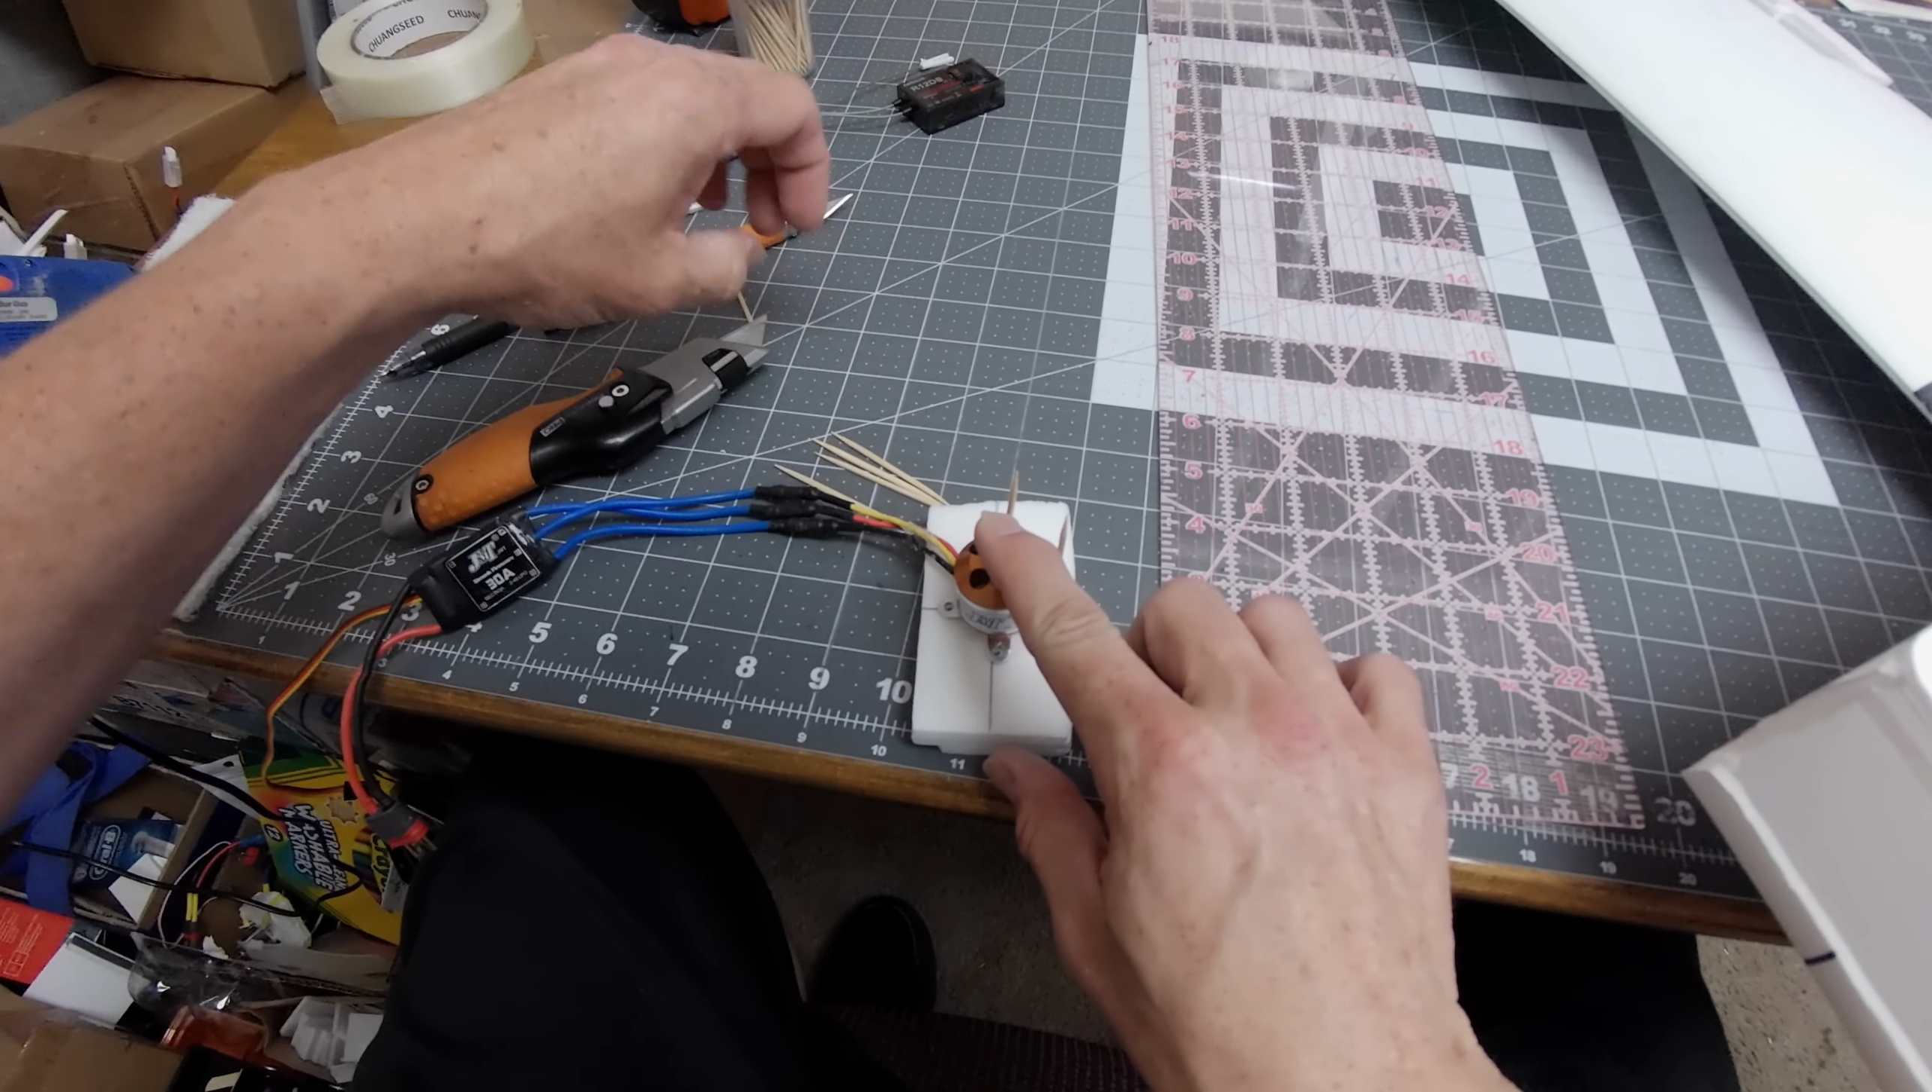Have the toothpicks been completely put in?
No.